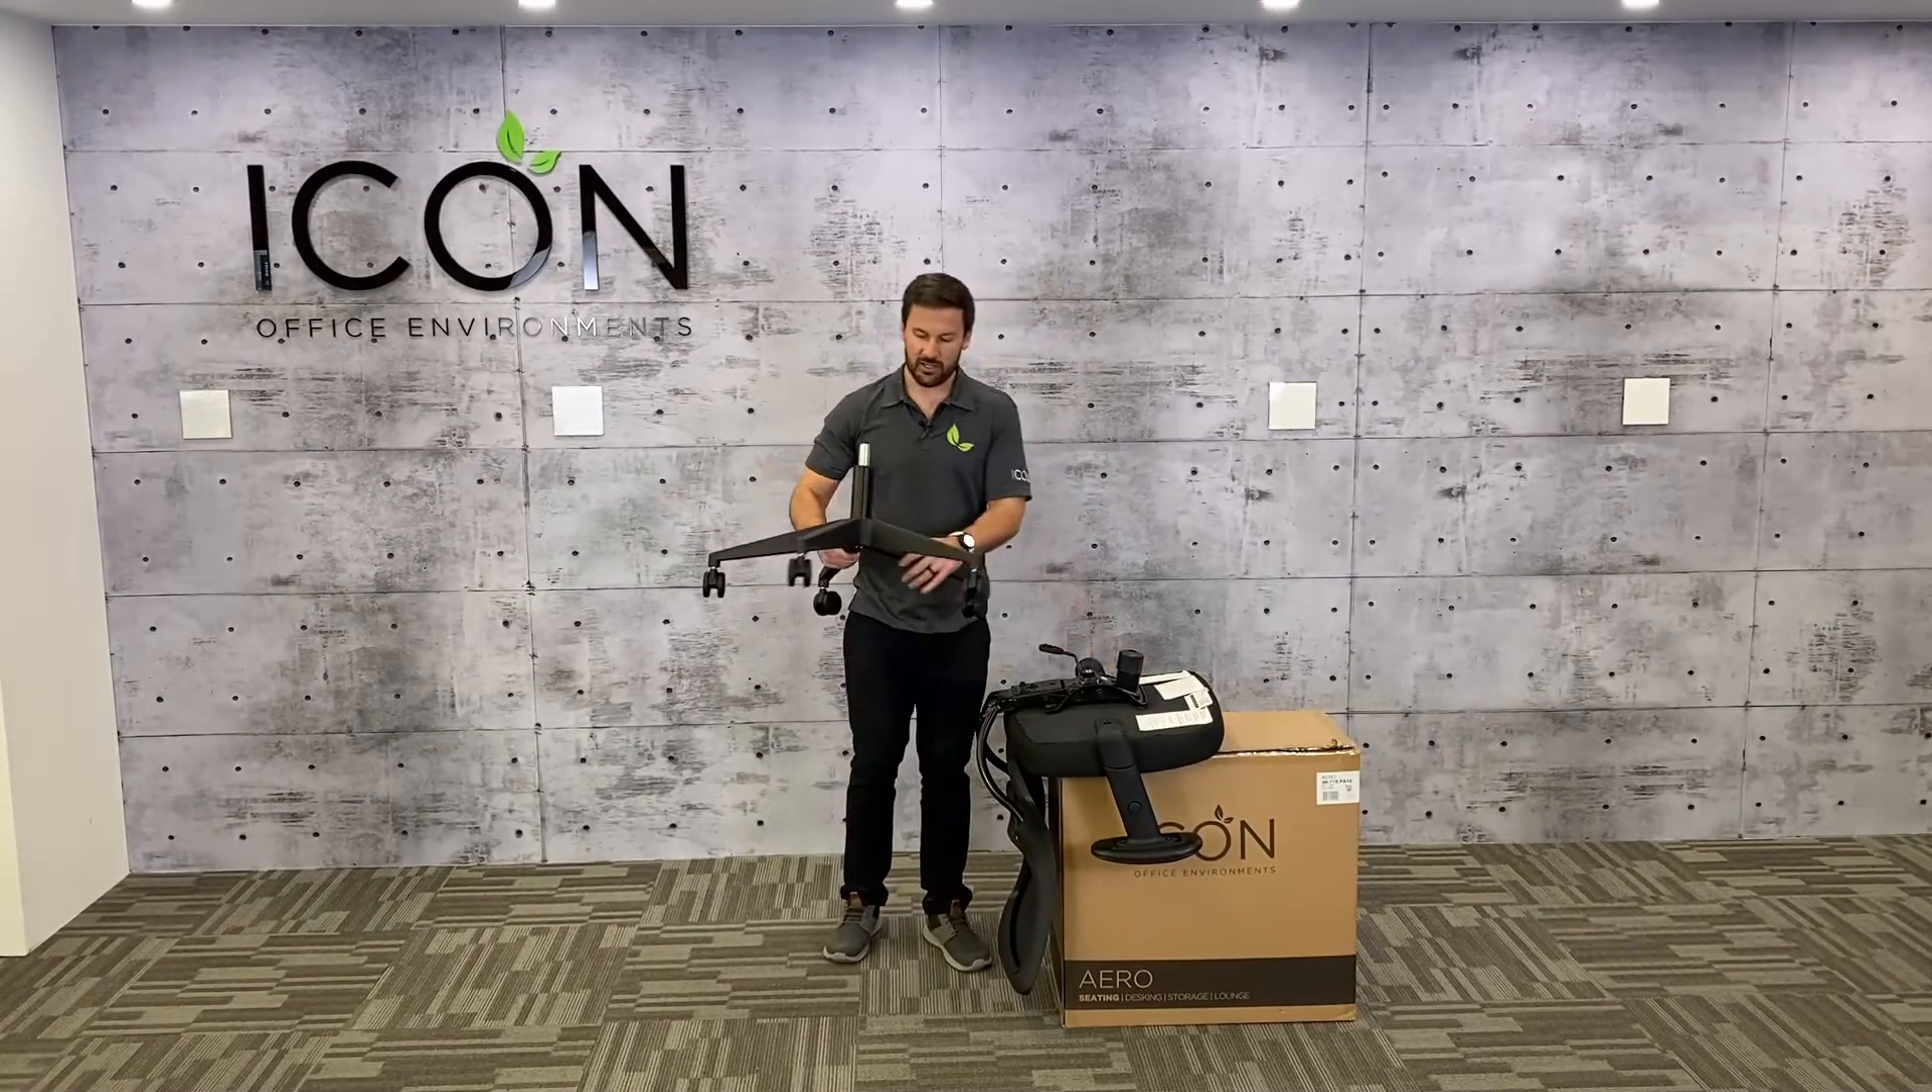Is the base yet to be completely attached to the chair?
Yes.